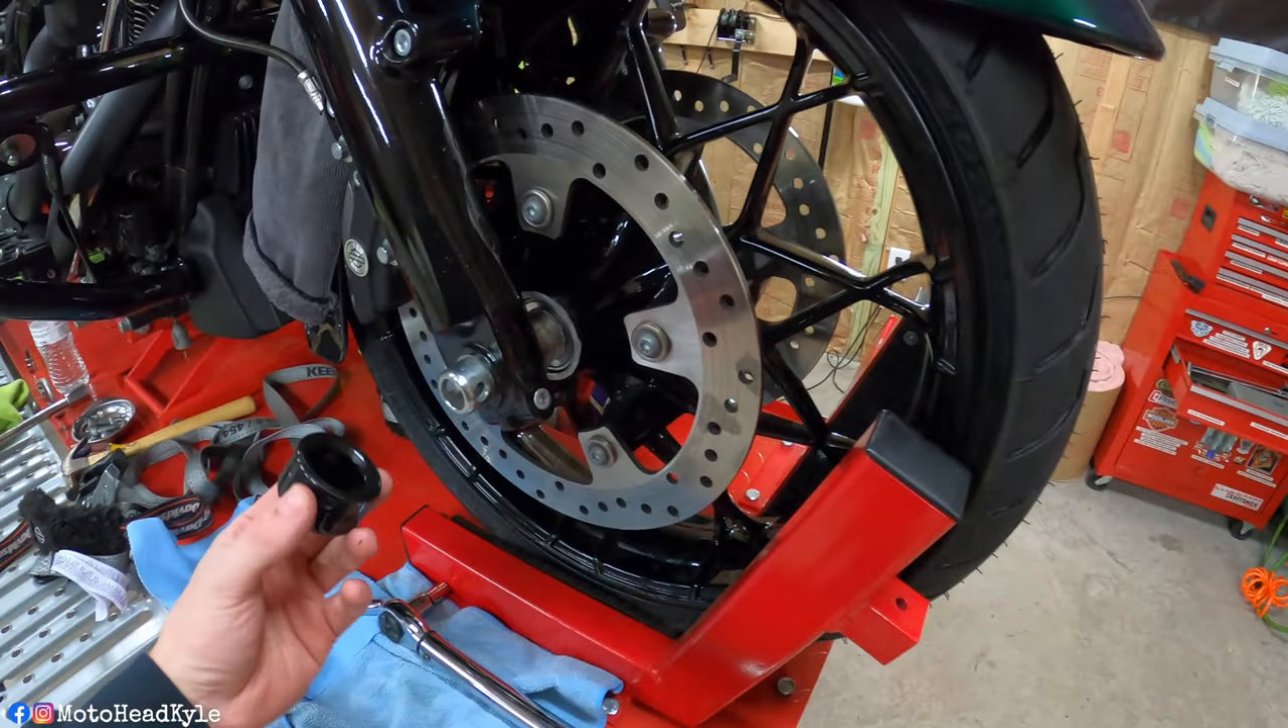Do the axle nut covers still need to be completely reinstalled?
Yes.